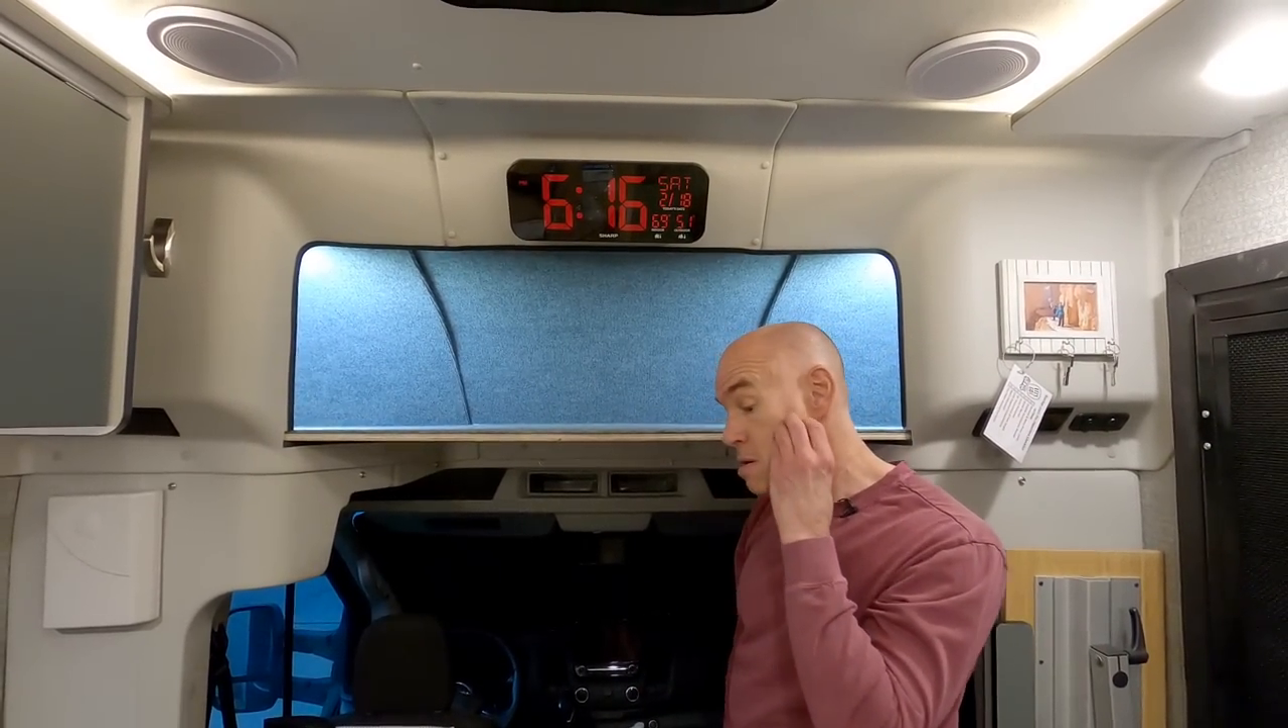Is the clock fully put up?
Yes.